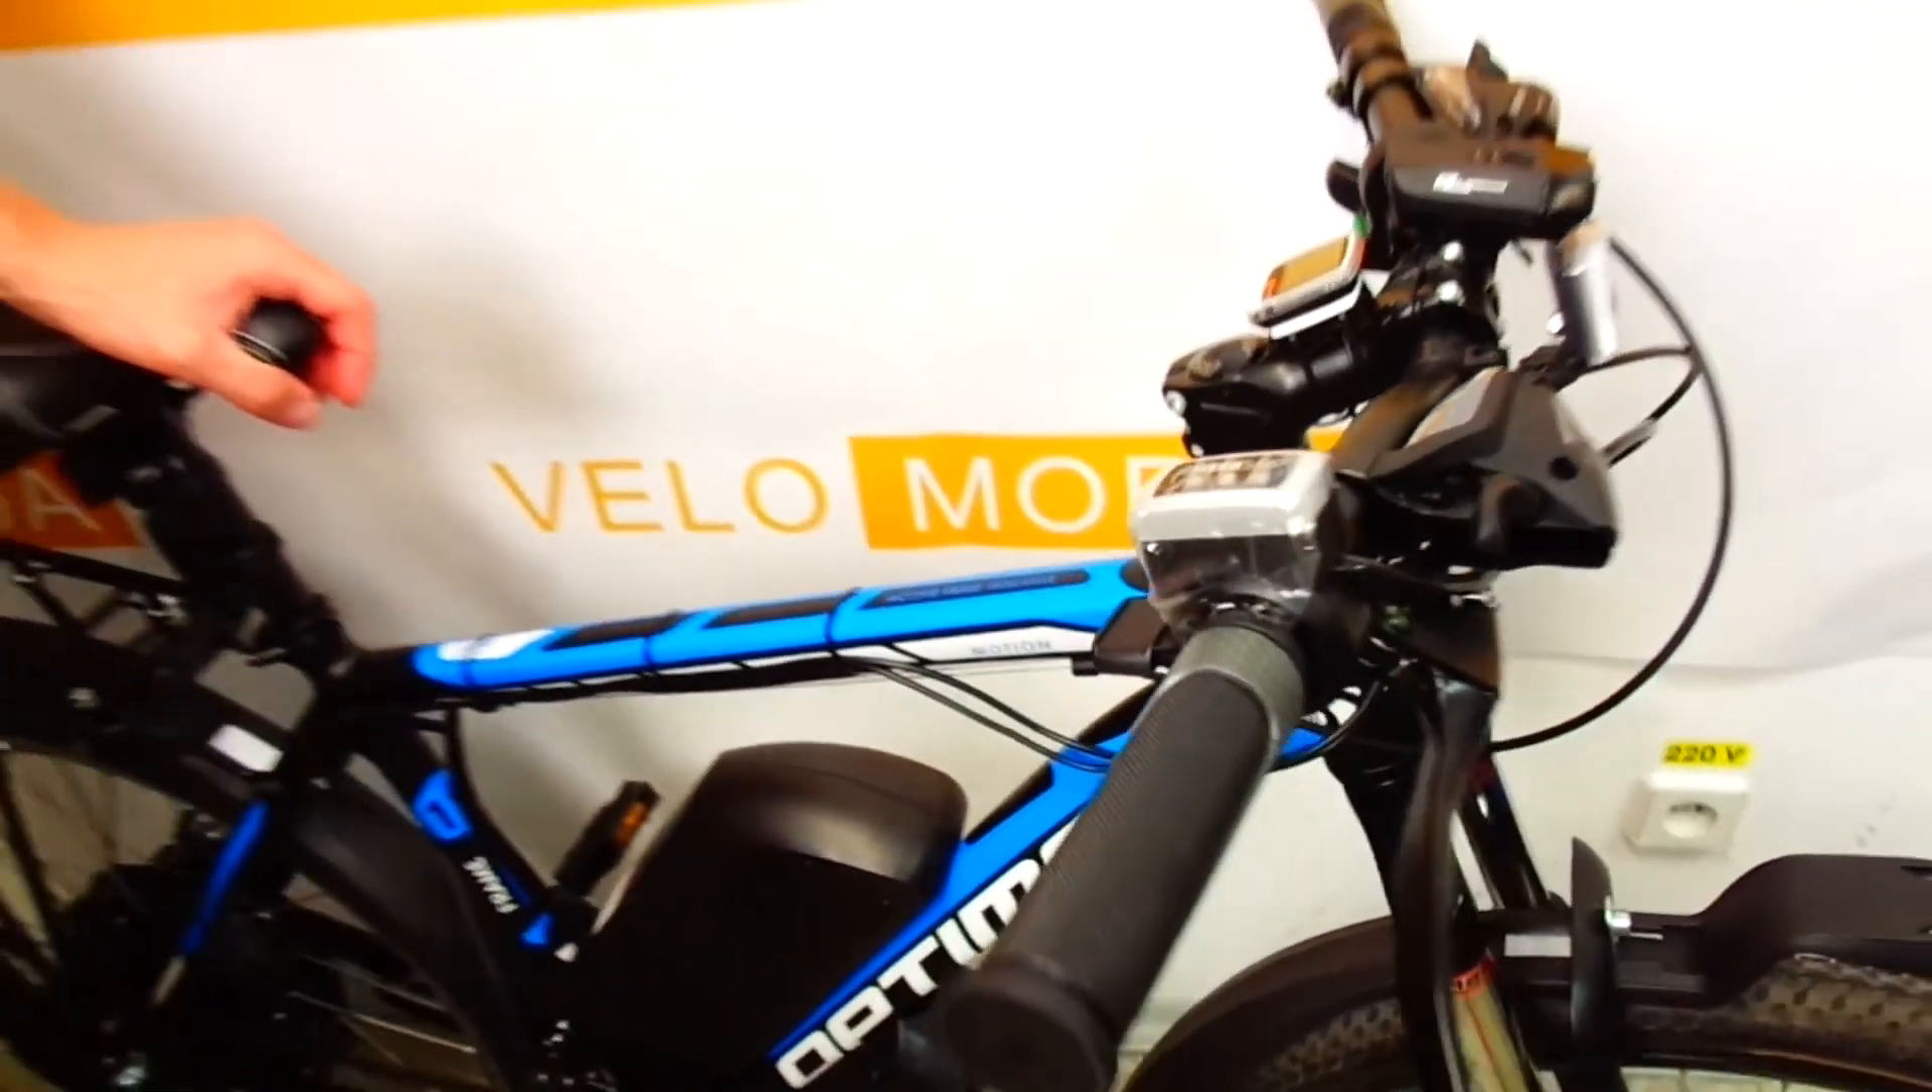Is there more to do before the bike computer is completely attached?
No.